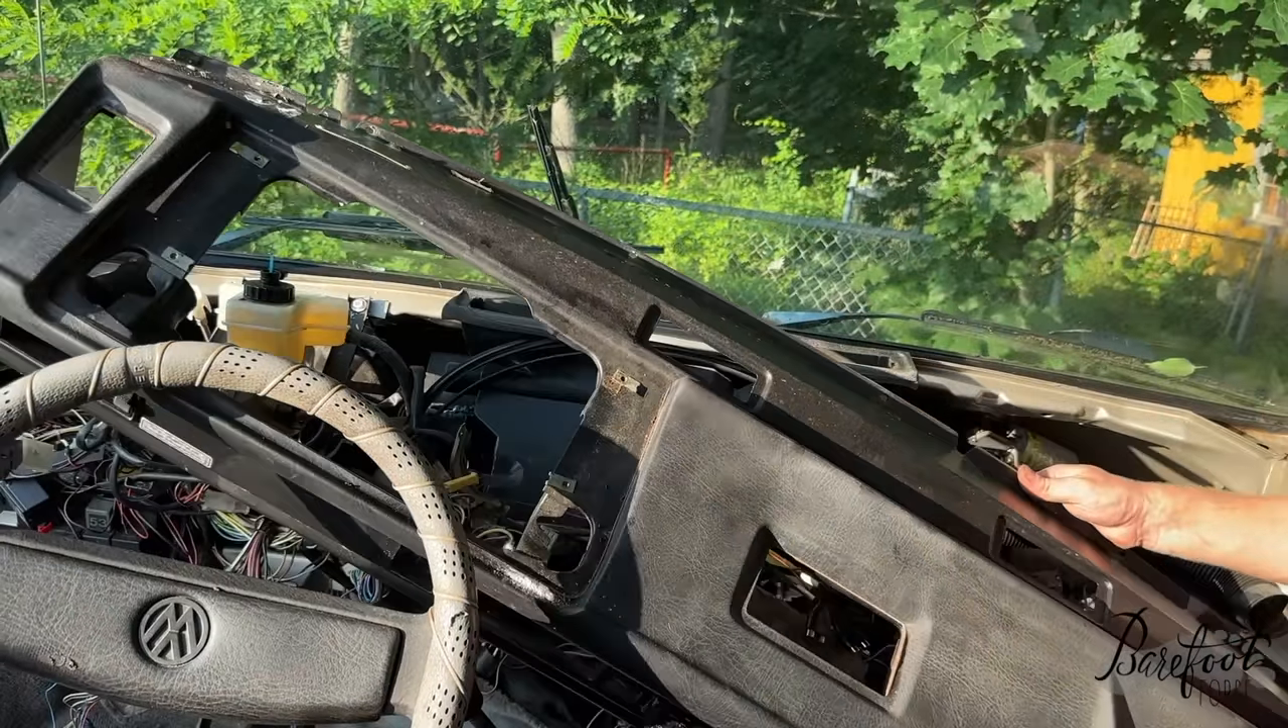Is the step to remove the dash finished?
No.